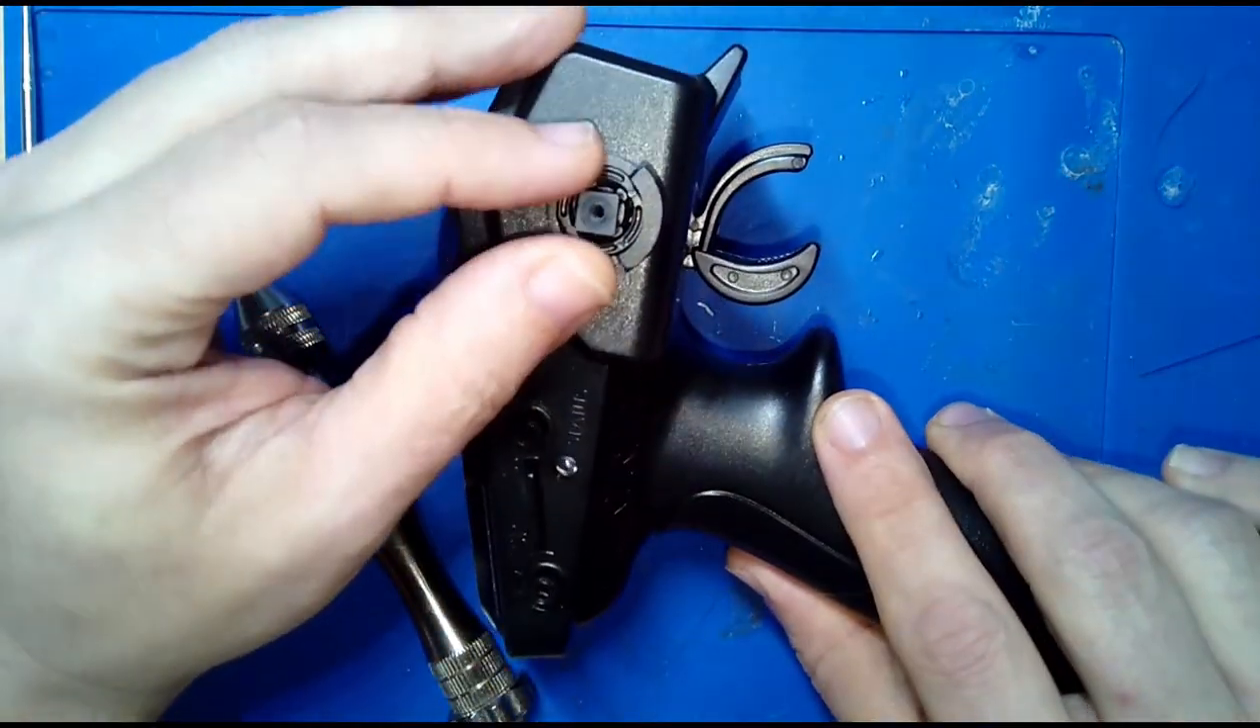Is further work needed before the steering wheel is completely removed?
No.